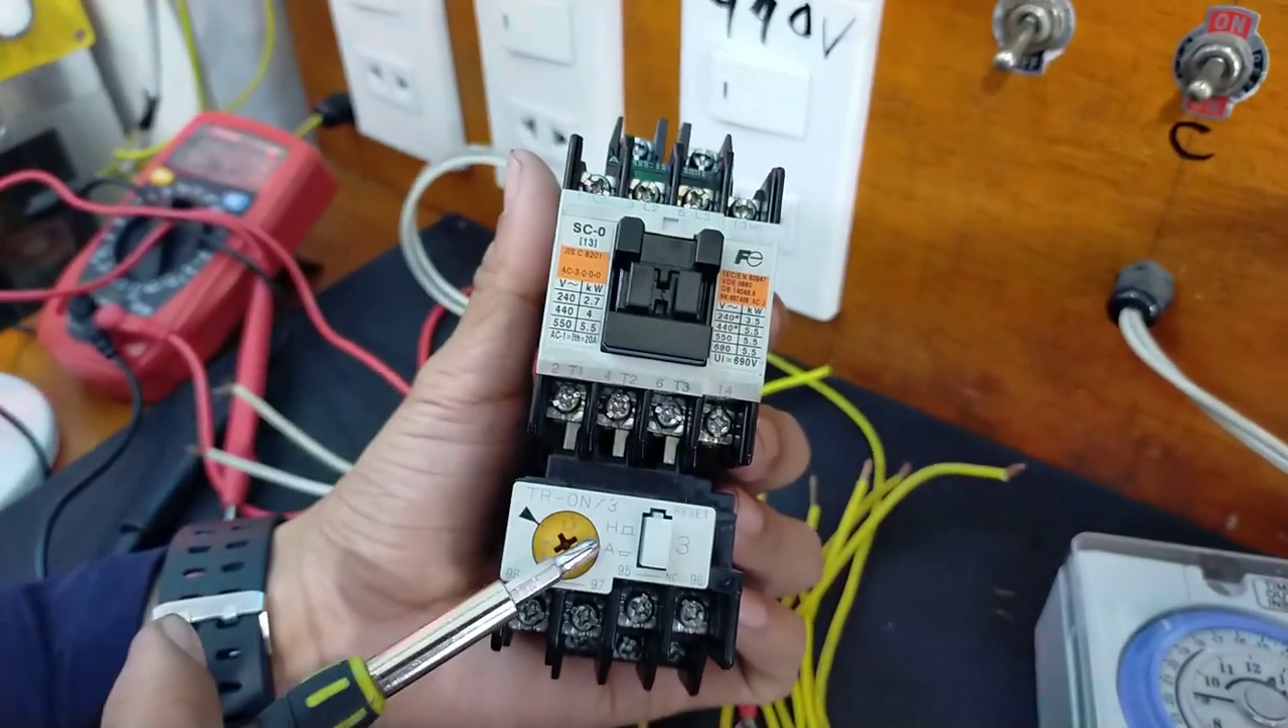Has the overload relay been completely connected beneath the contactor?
Yes.